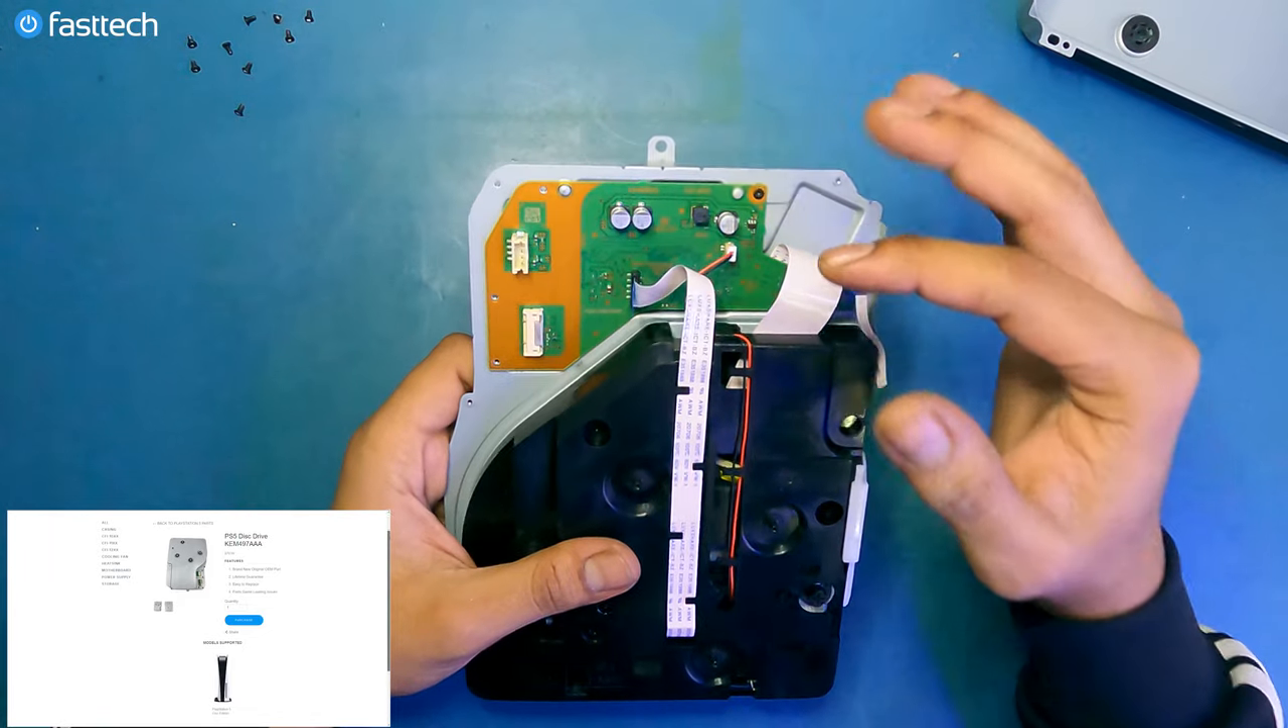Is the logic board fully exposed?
Yes.